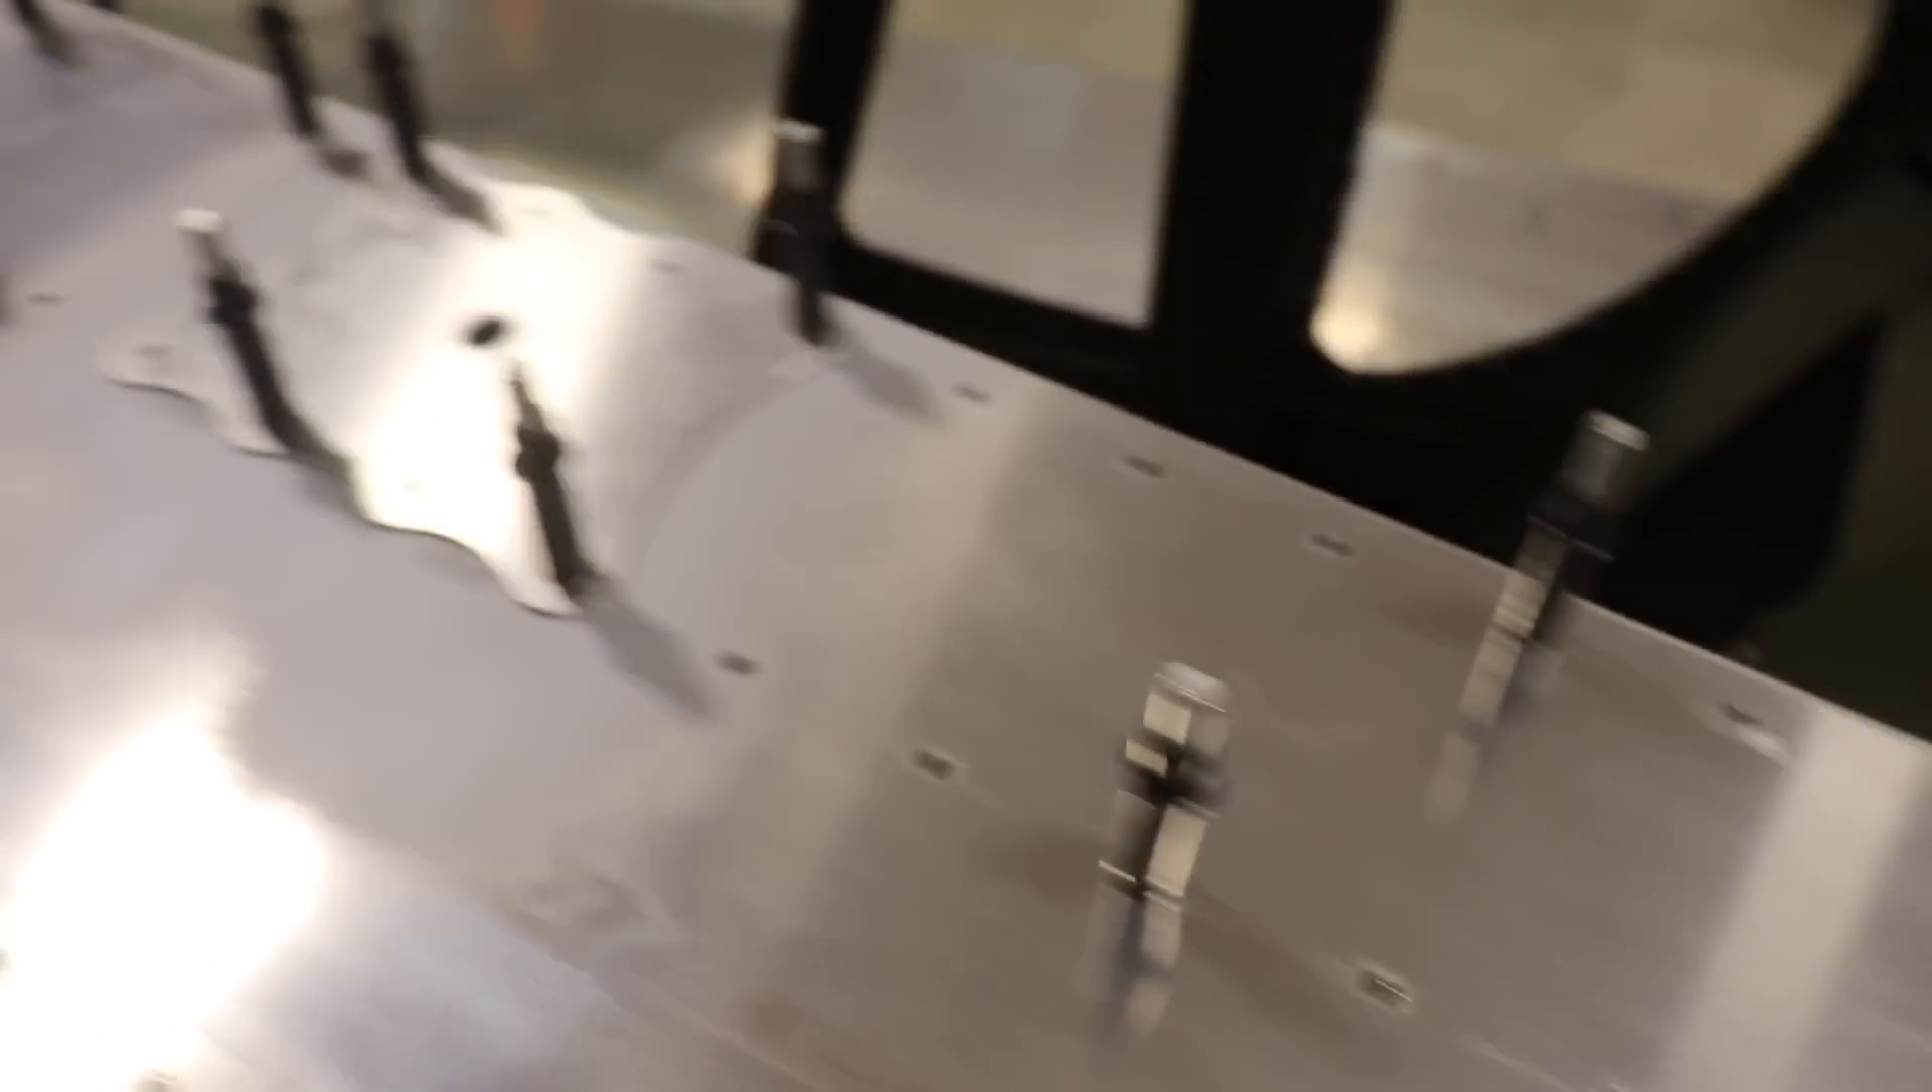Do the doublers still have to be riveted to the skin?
Yes.